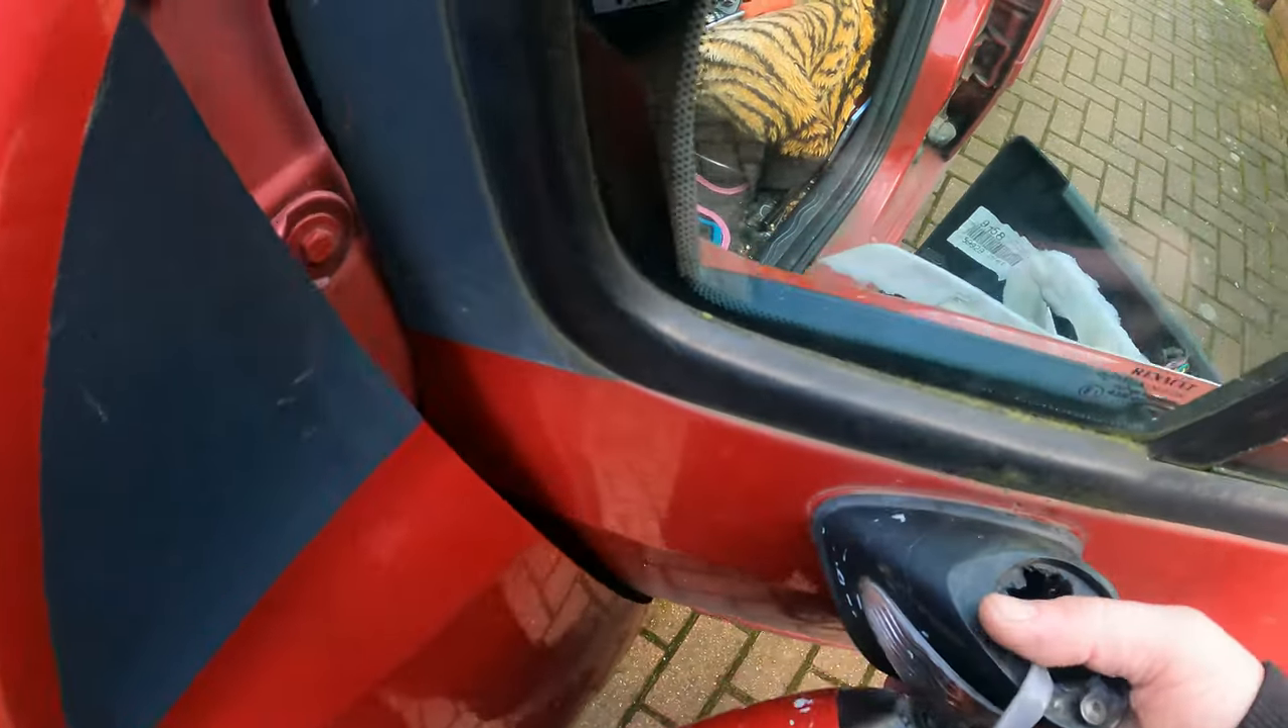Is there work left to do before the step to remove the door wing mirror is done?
Yes.